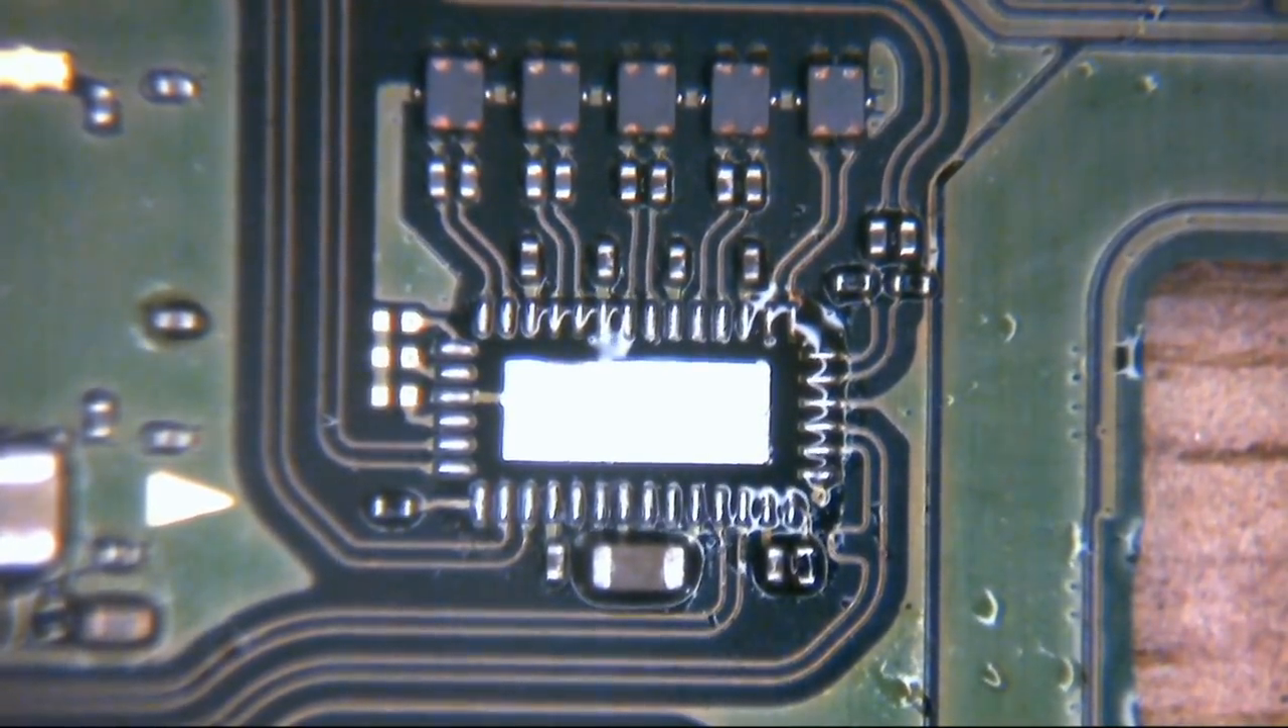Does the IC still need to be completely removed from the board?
No.